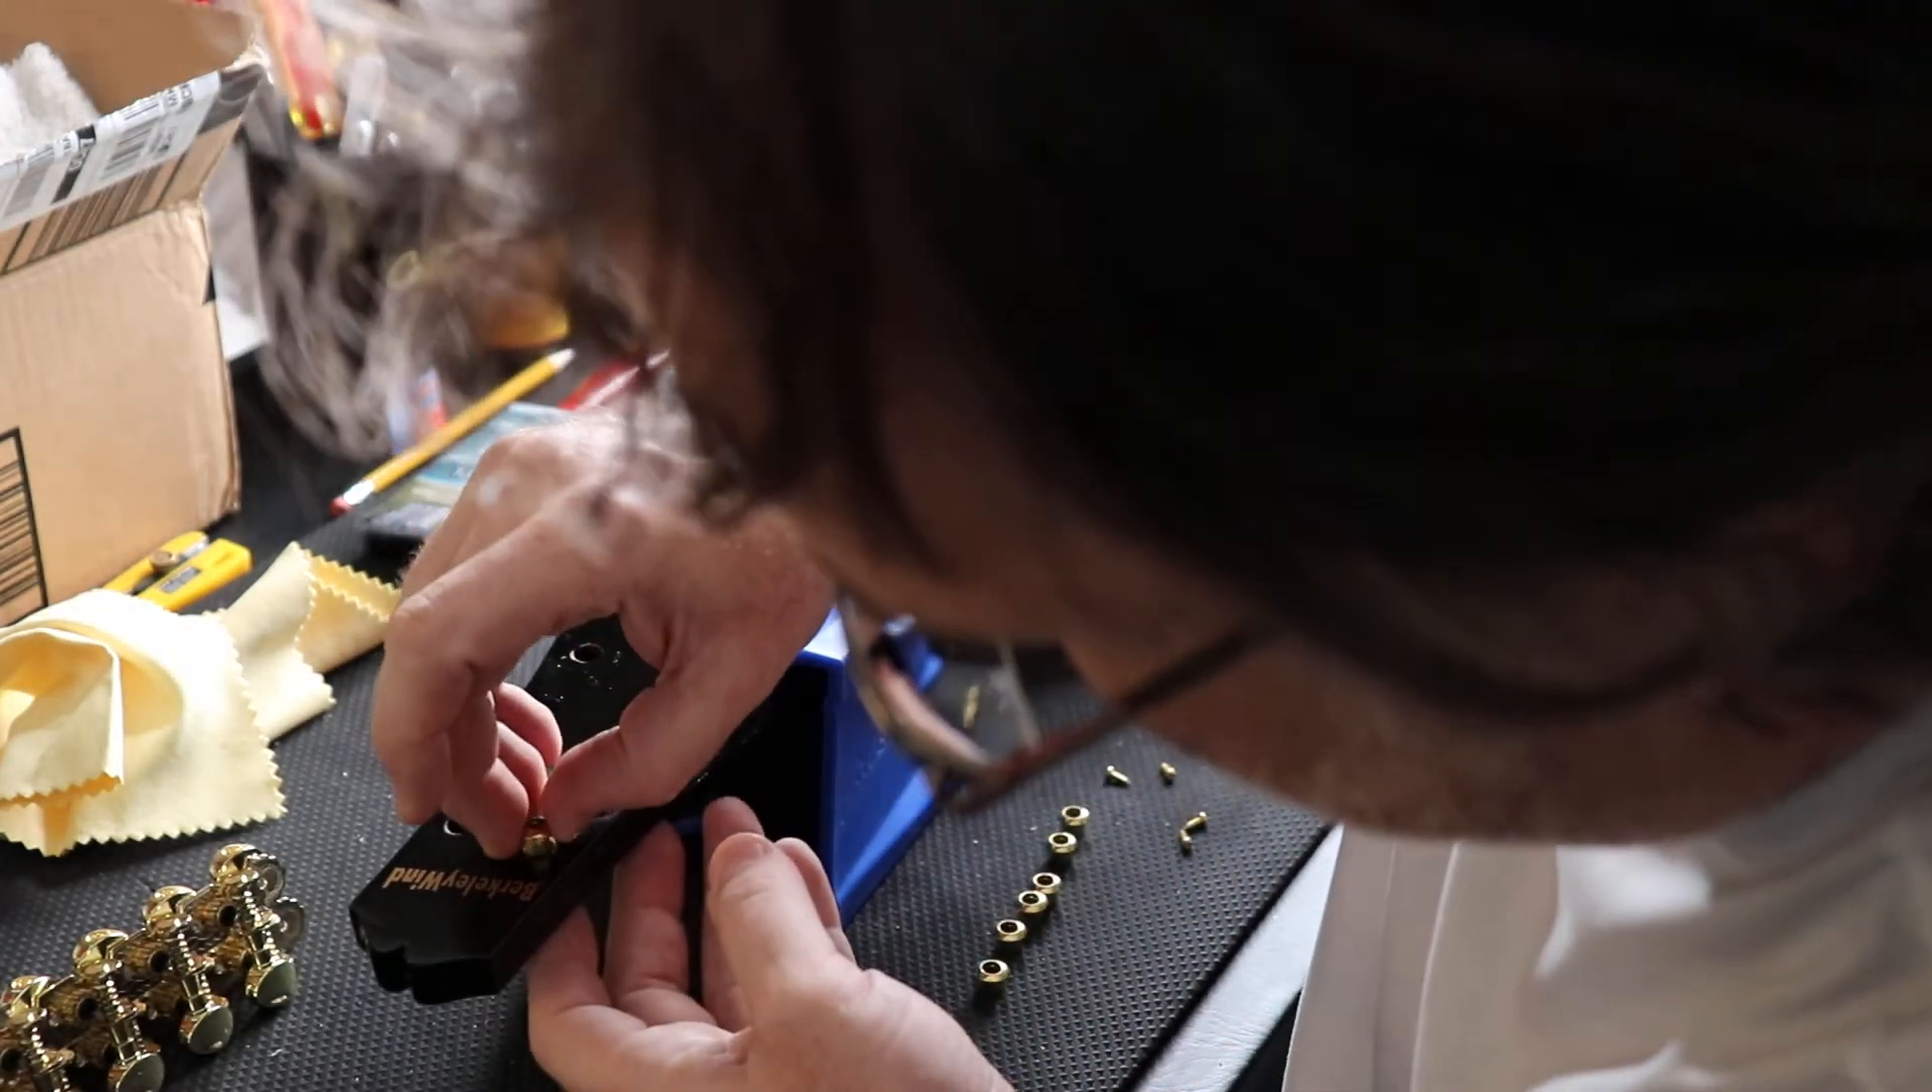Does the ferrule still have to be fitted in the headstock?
Yes.